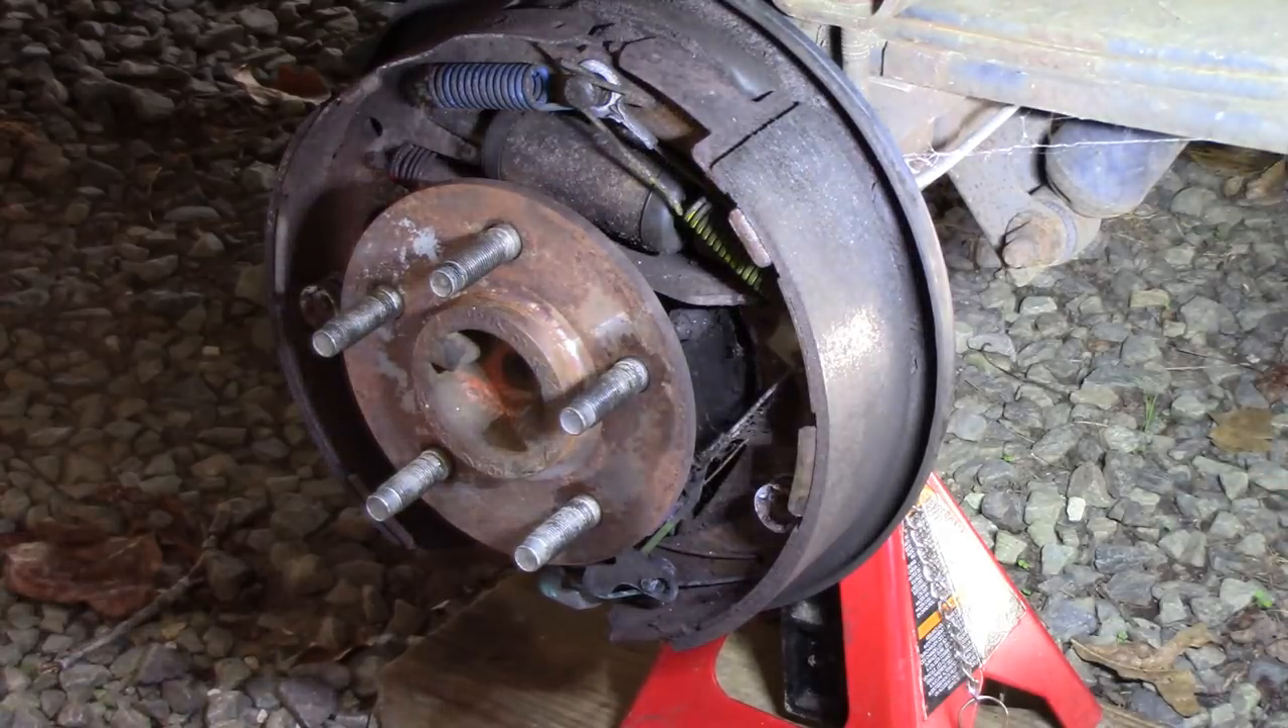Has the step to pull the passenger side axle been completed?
No.